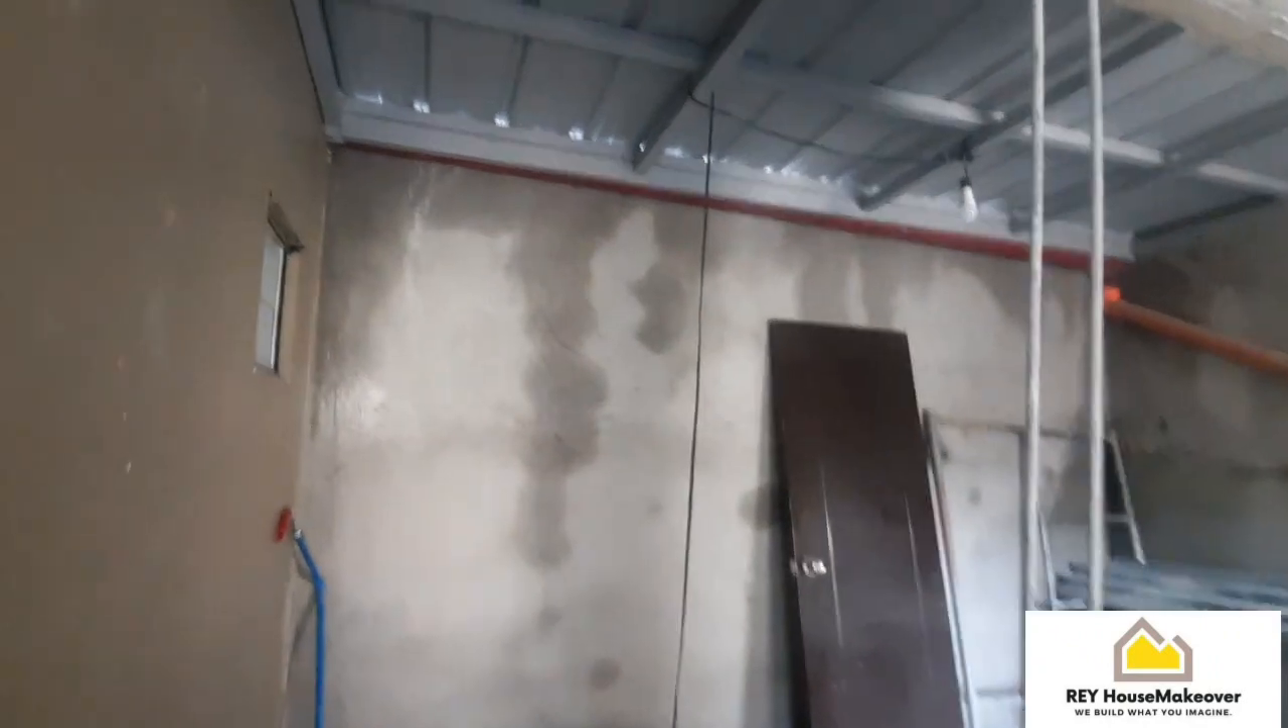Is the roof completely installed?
Yes.